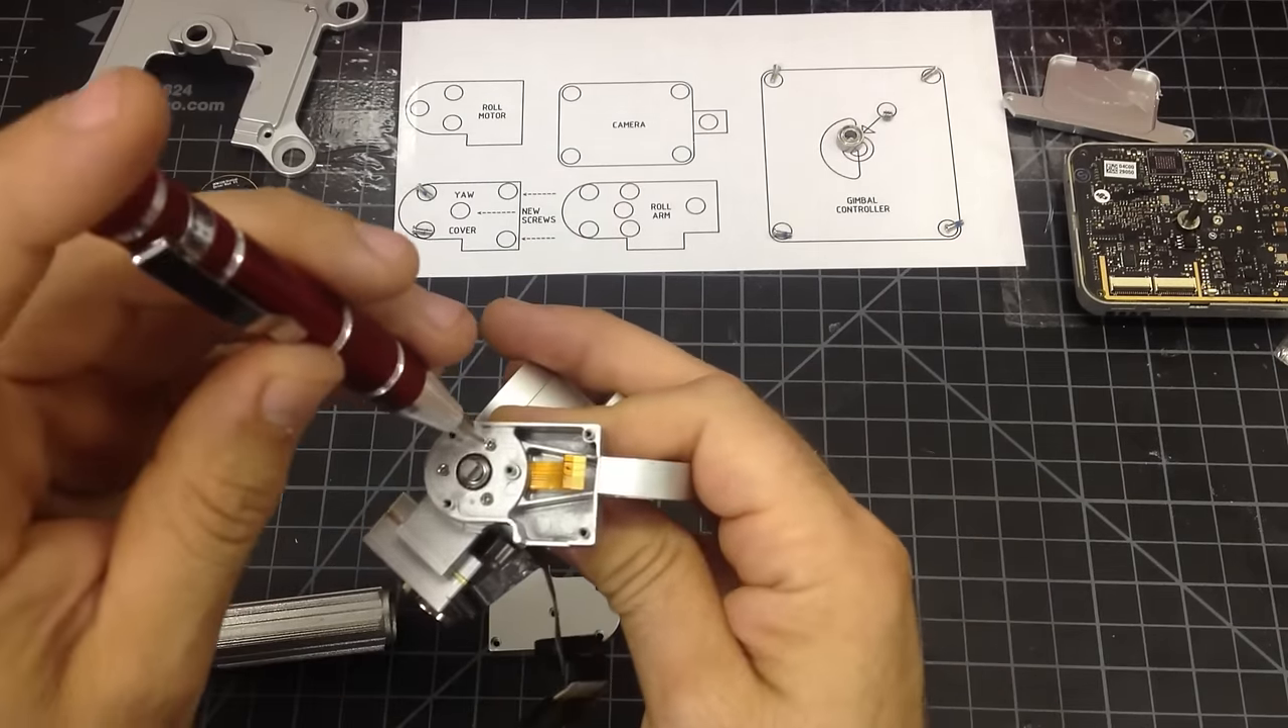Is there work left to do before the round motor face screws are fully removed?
Yes.